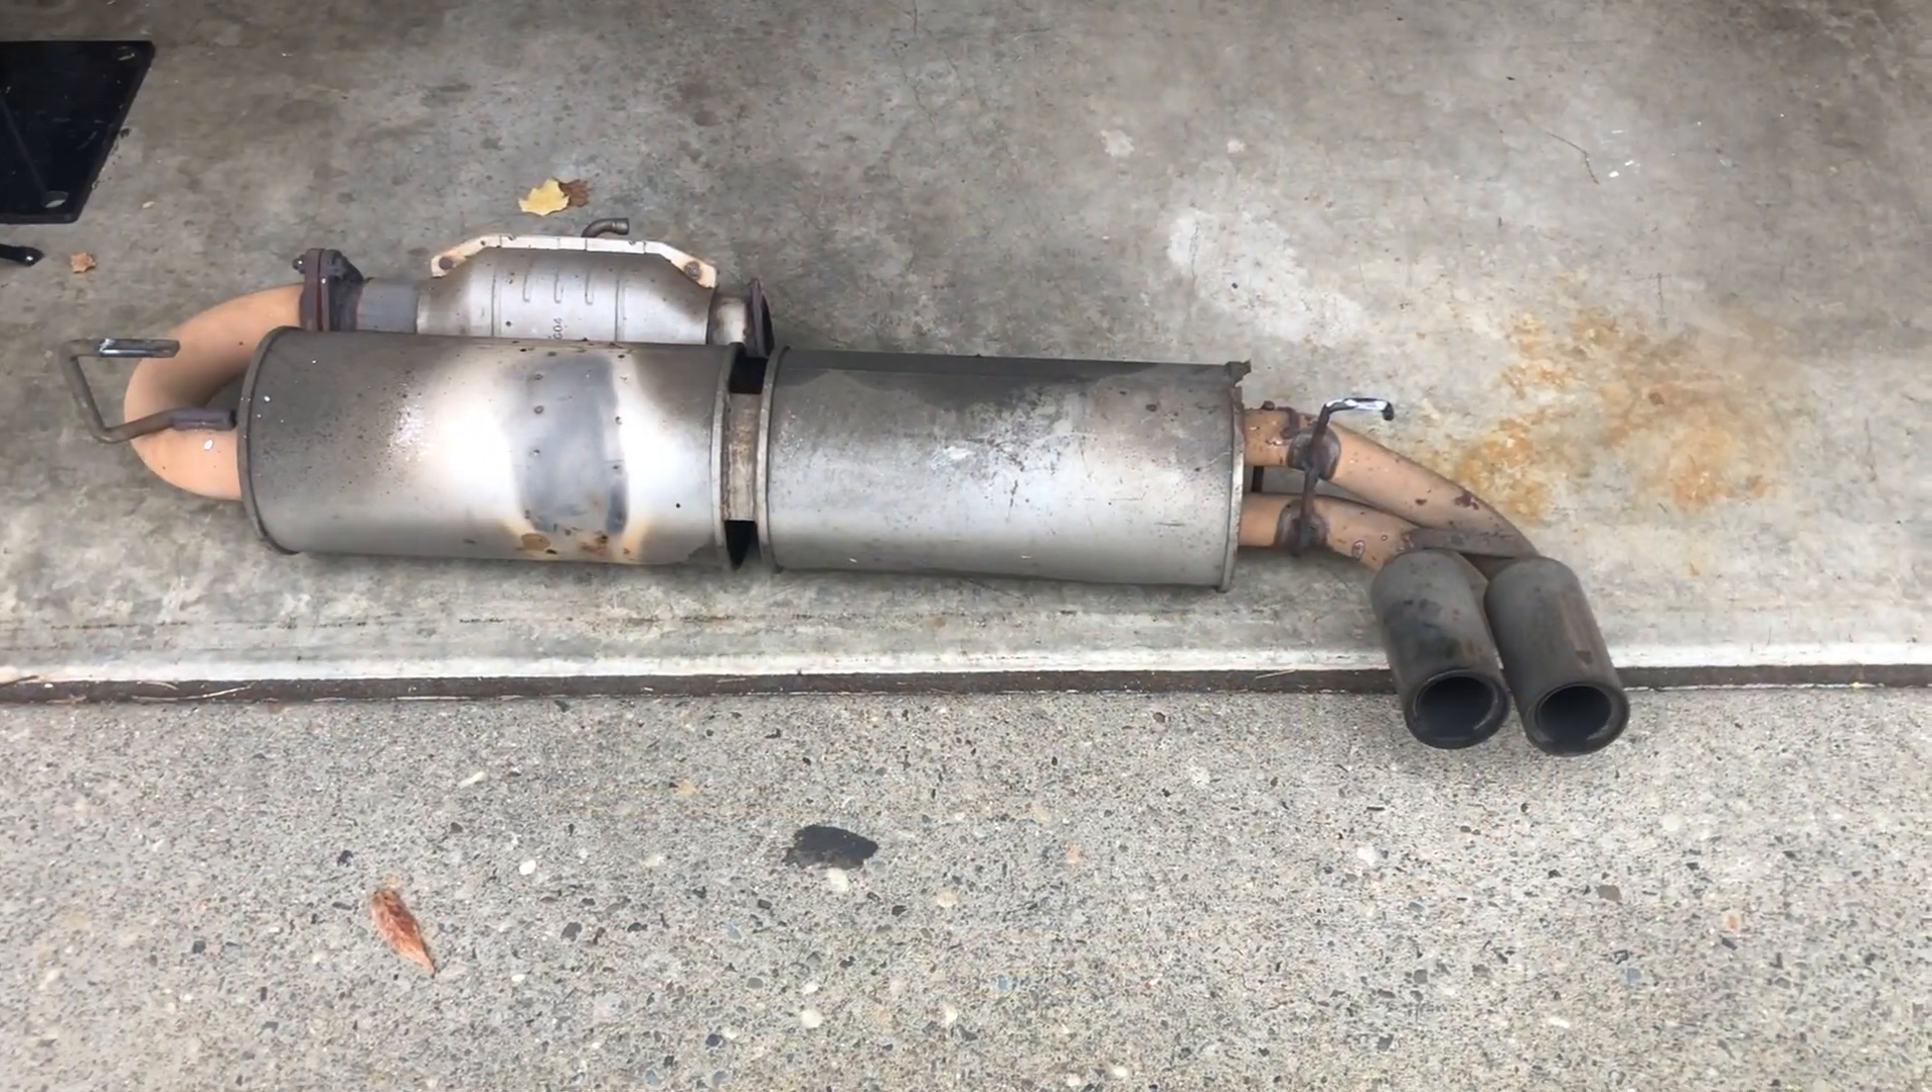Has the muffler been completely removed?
Yes.